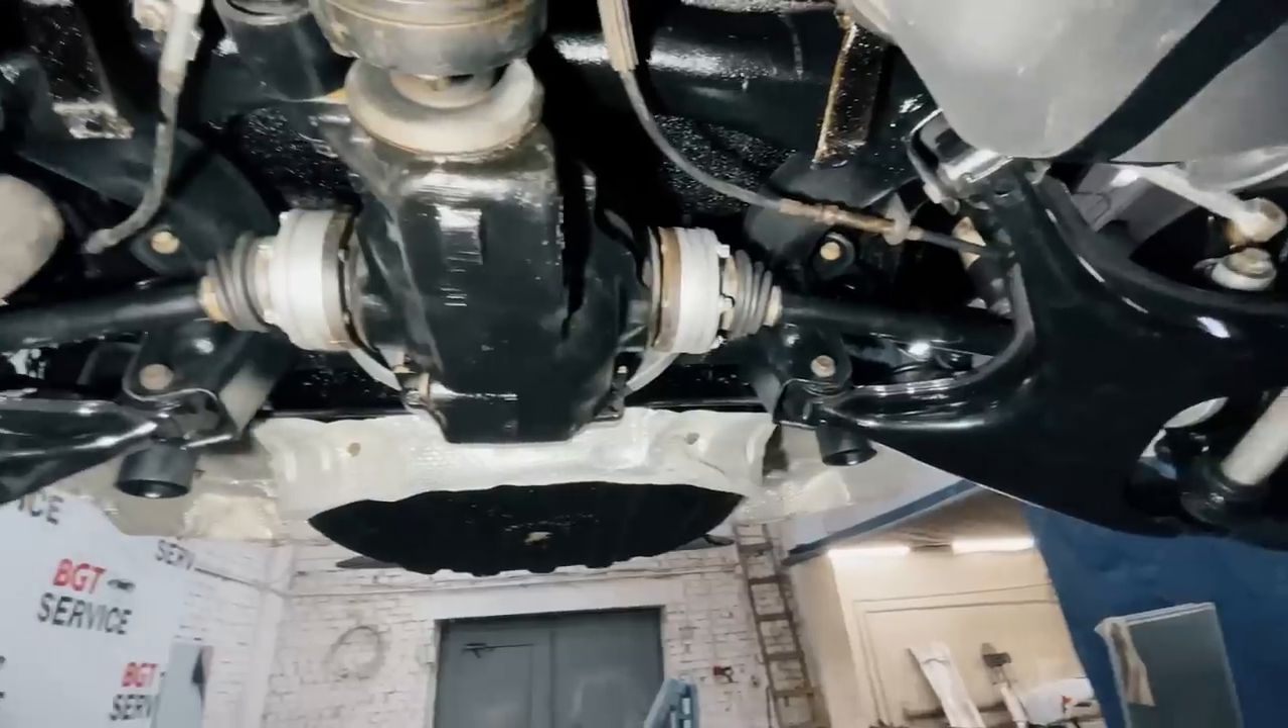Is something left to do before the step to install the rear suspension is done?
No.